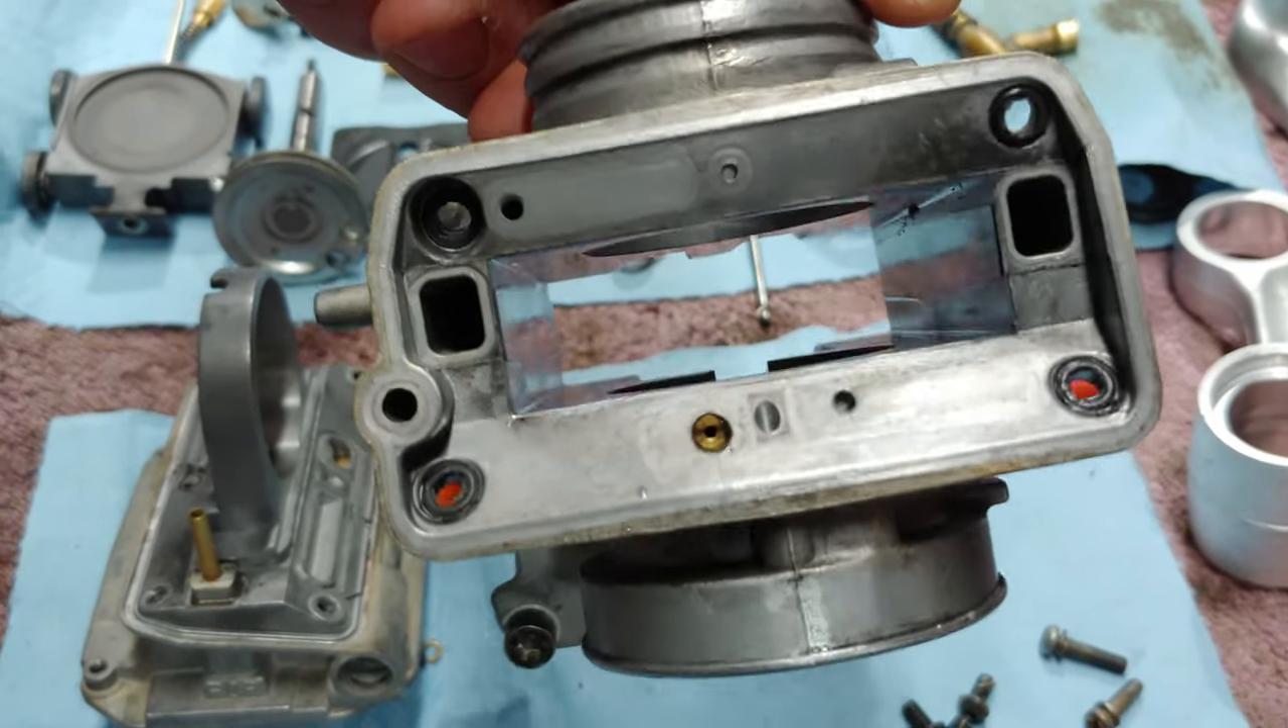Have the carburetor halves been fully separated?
Yes.